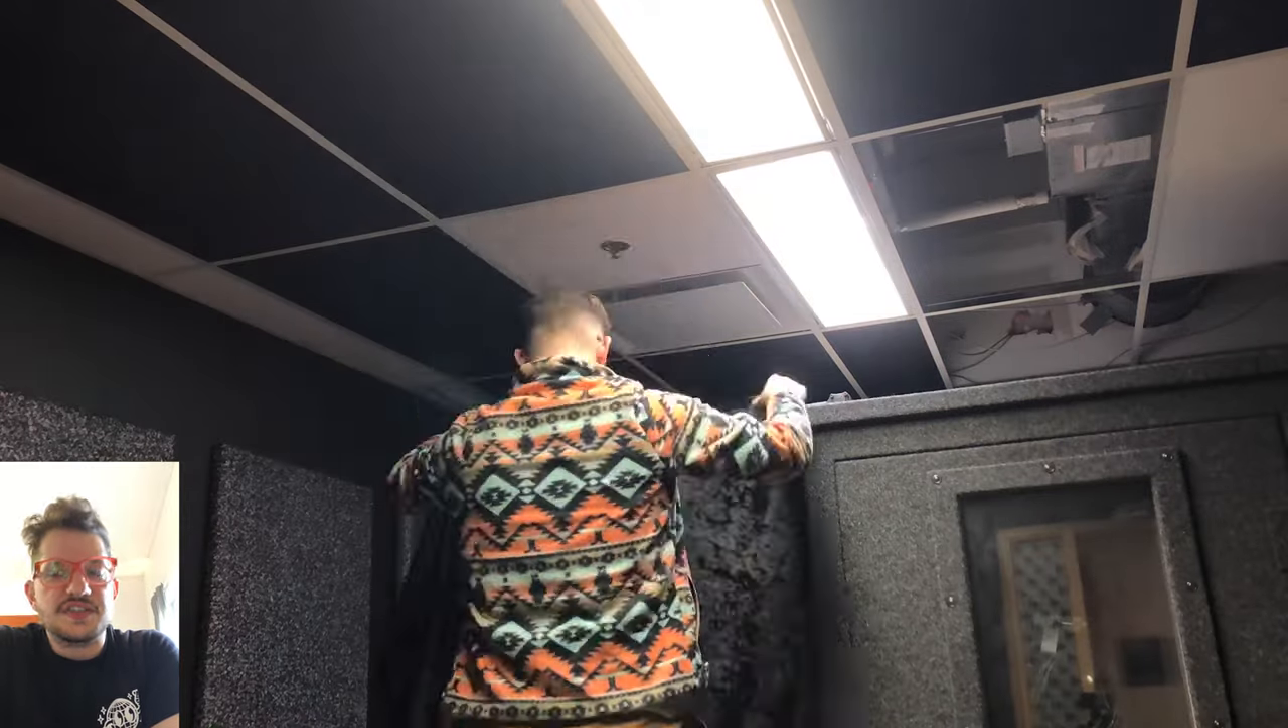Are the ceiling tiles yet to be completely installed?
Yes.